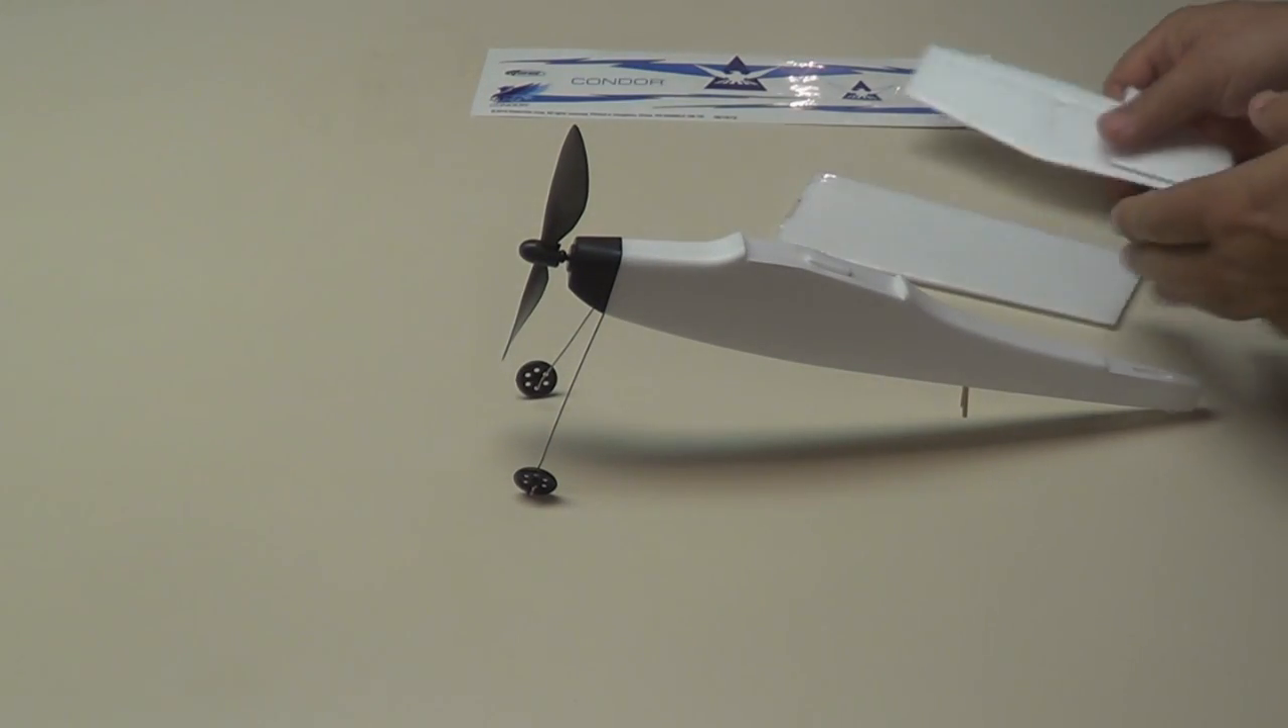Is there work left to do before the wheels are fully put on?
No.